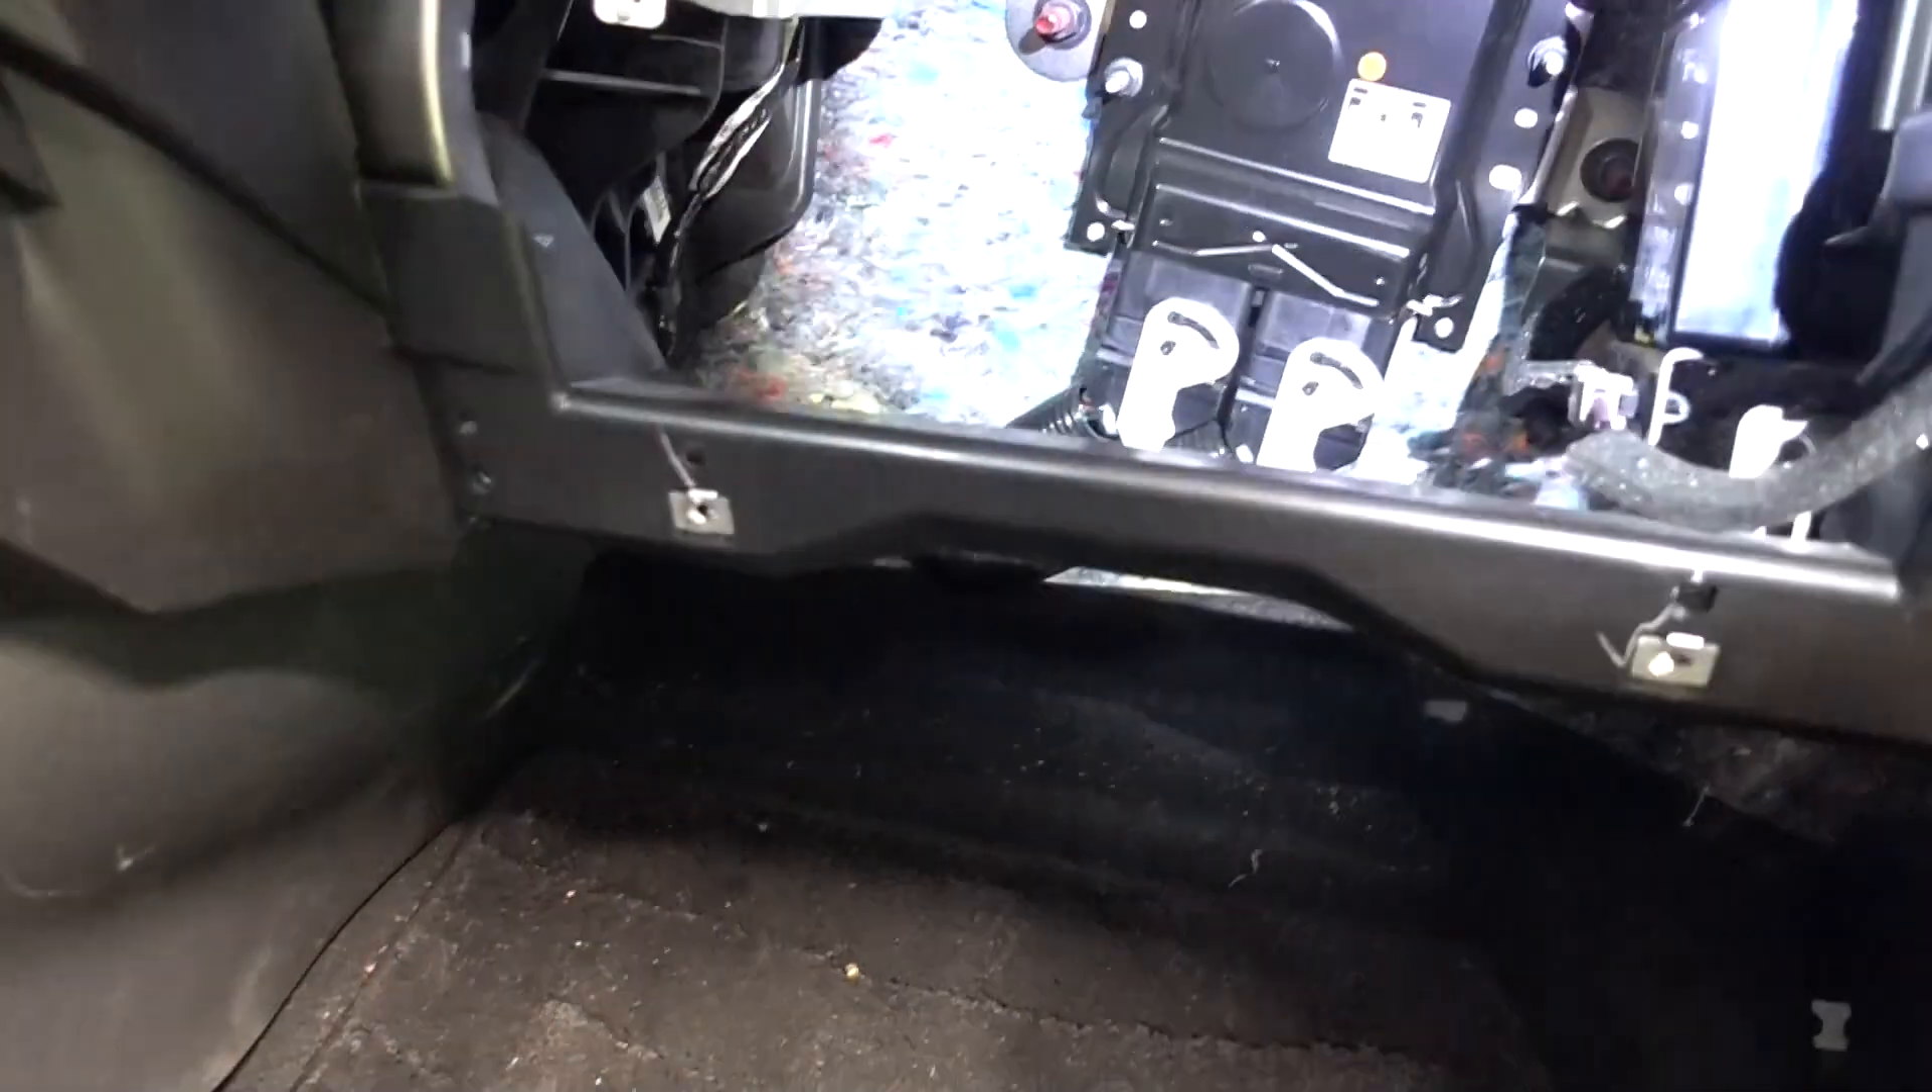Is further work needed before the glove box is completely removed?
No.